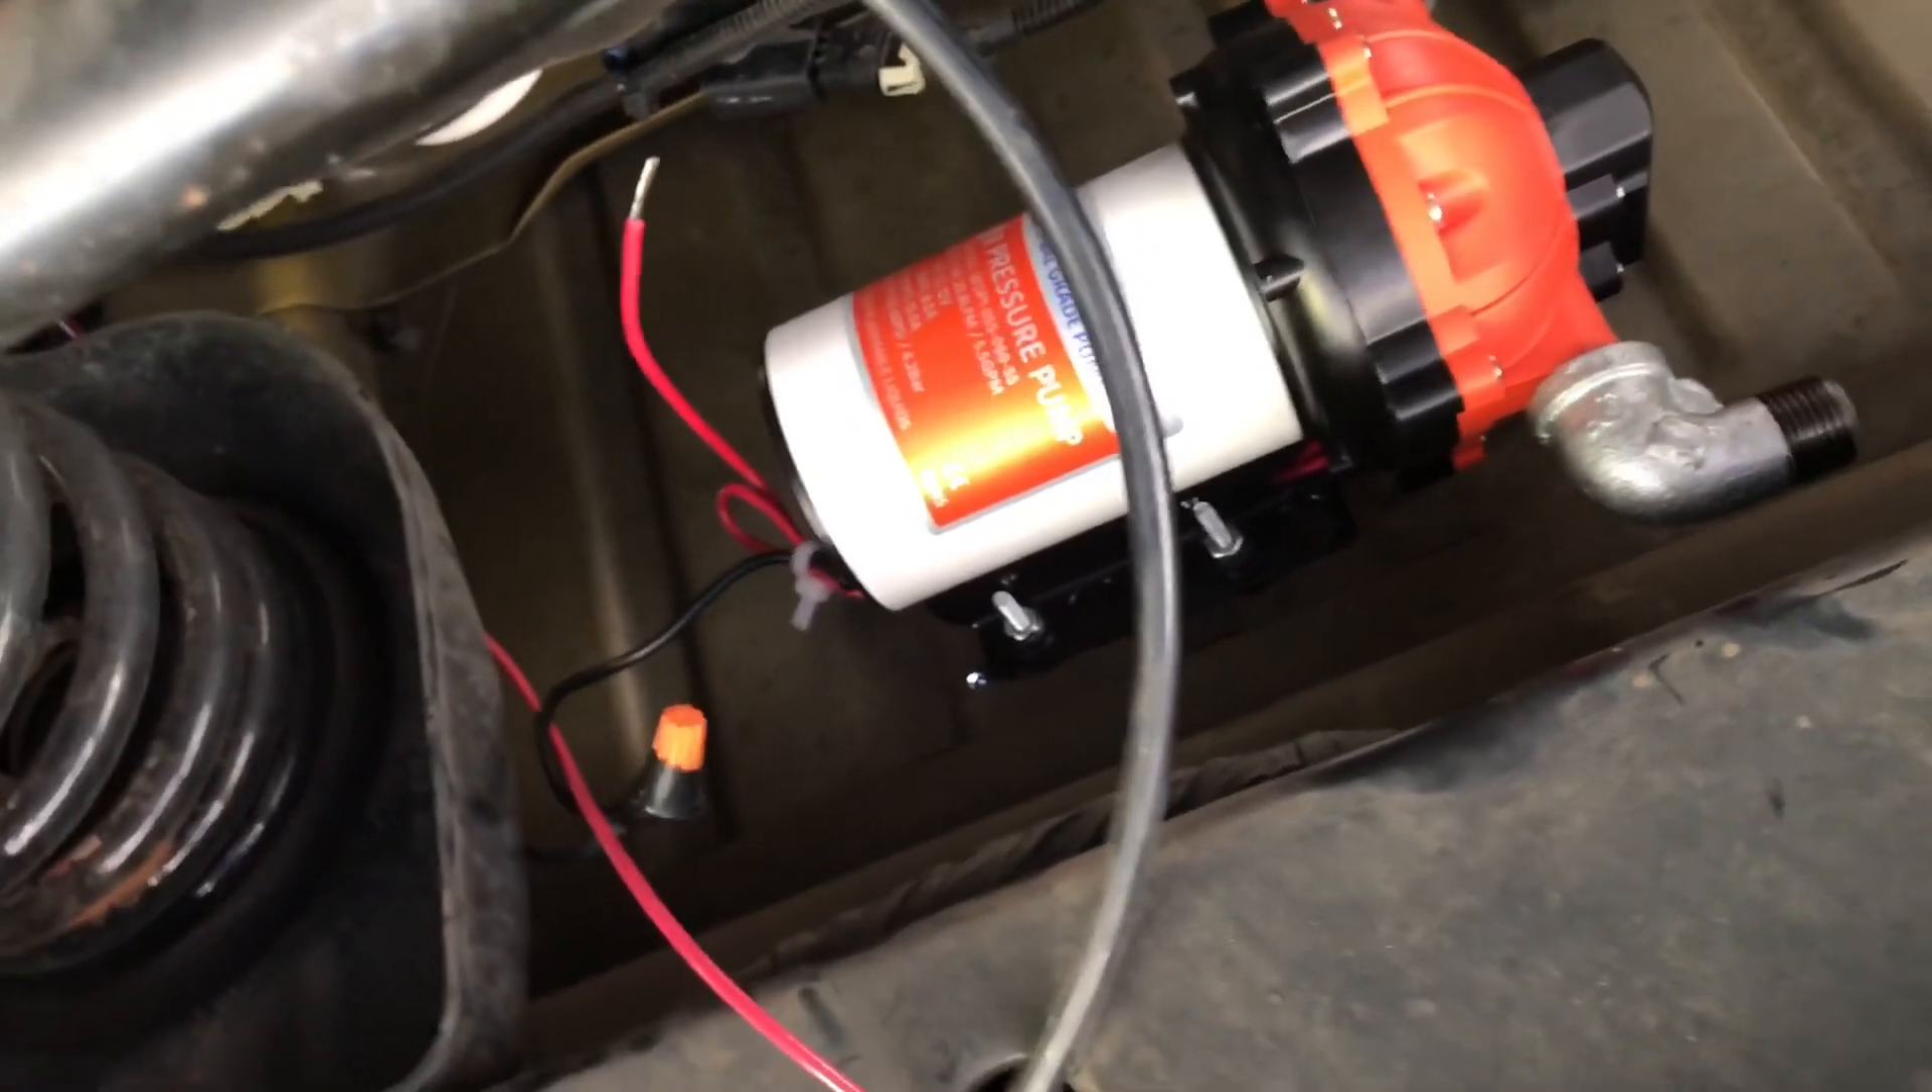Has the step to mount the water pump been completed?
Yes.